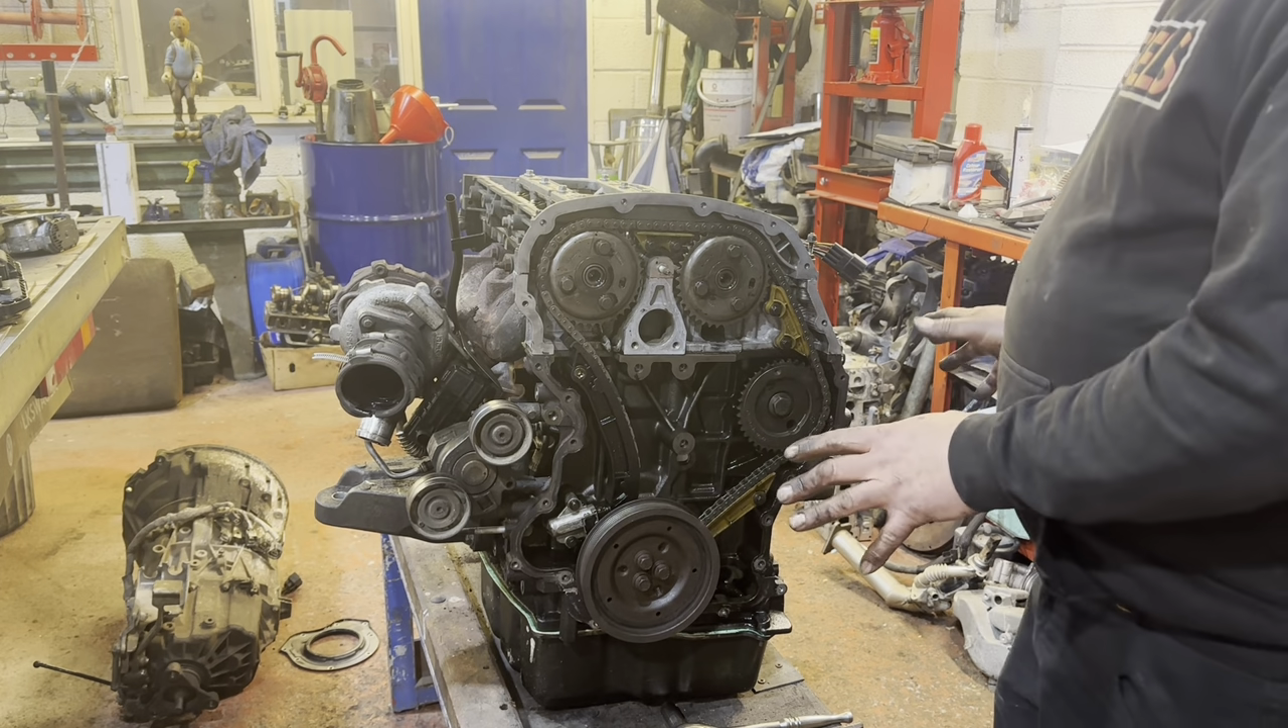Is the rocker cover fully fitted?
No.